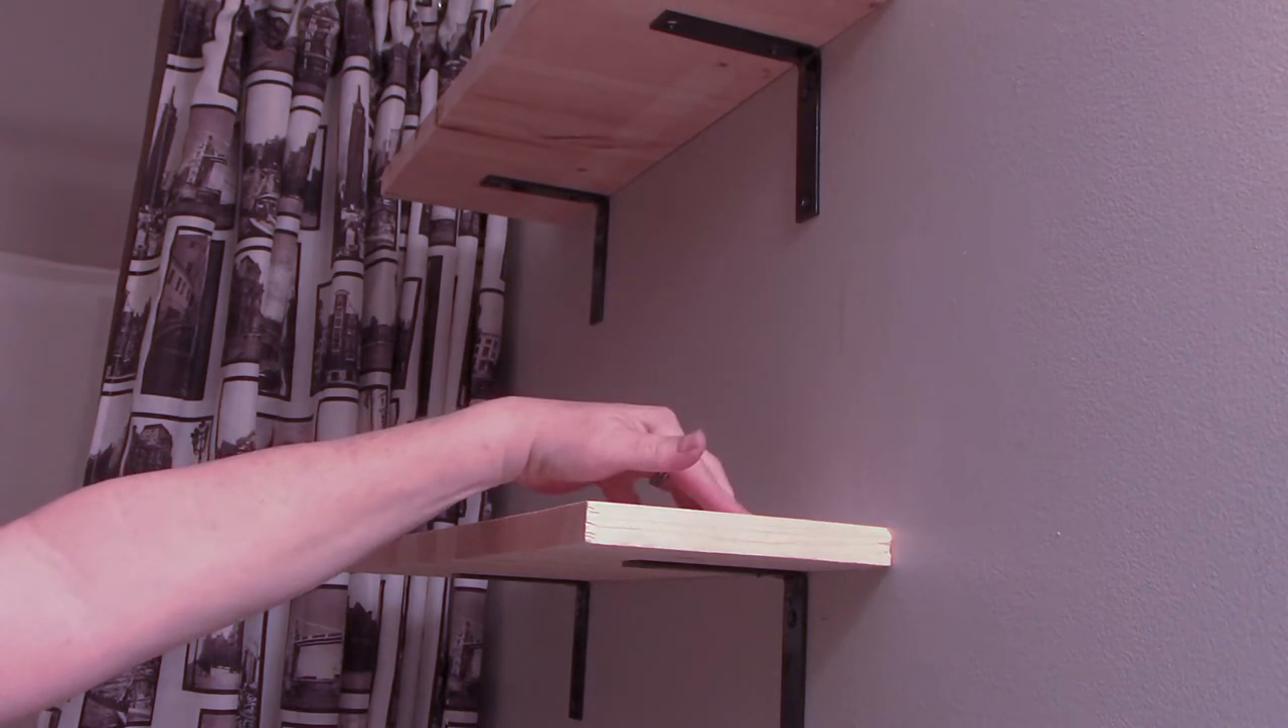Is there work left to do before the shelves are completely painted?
Yes.